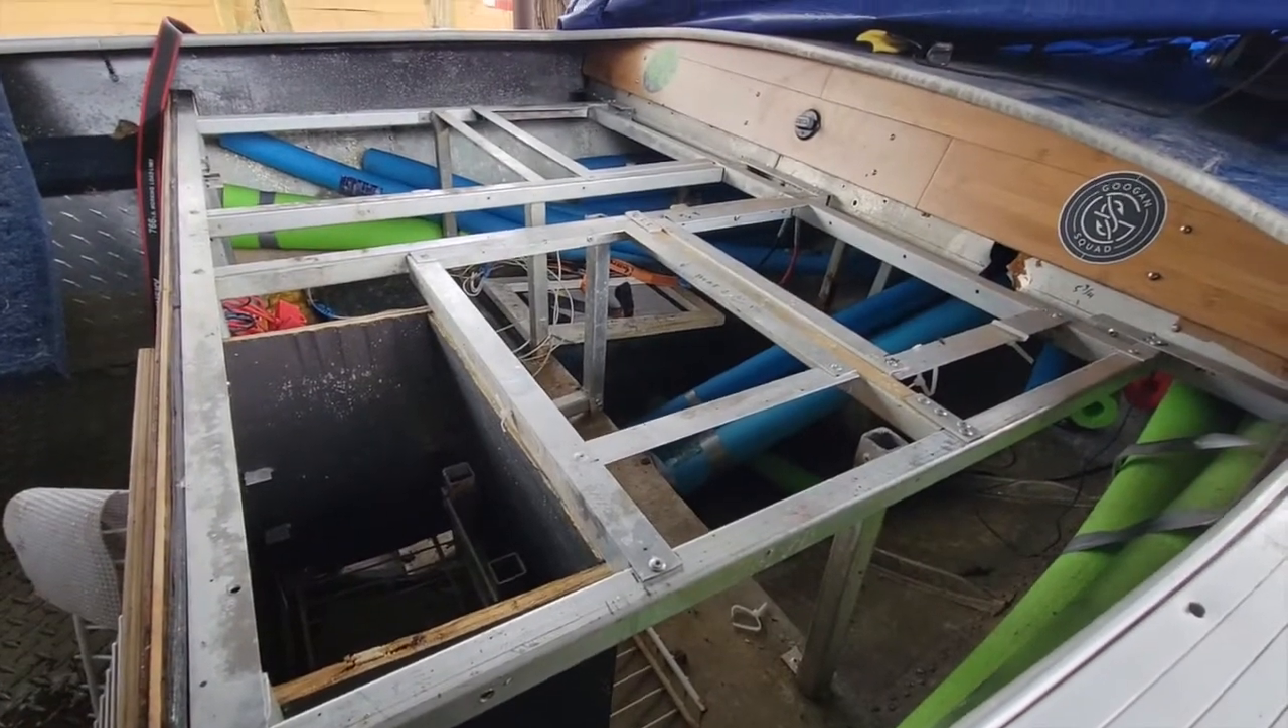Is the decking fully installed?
No.